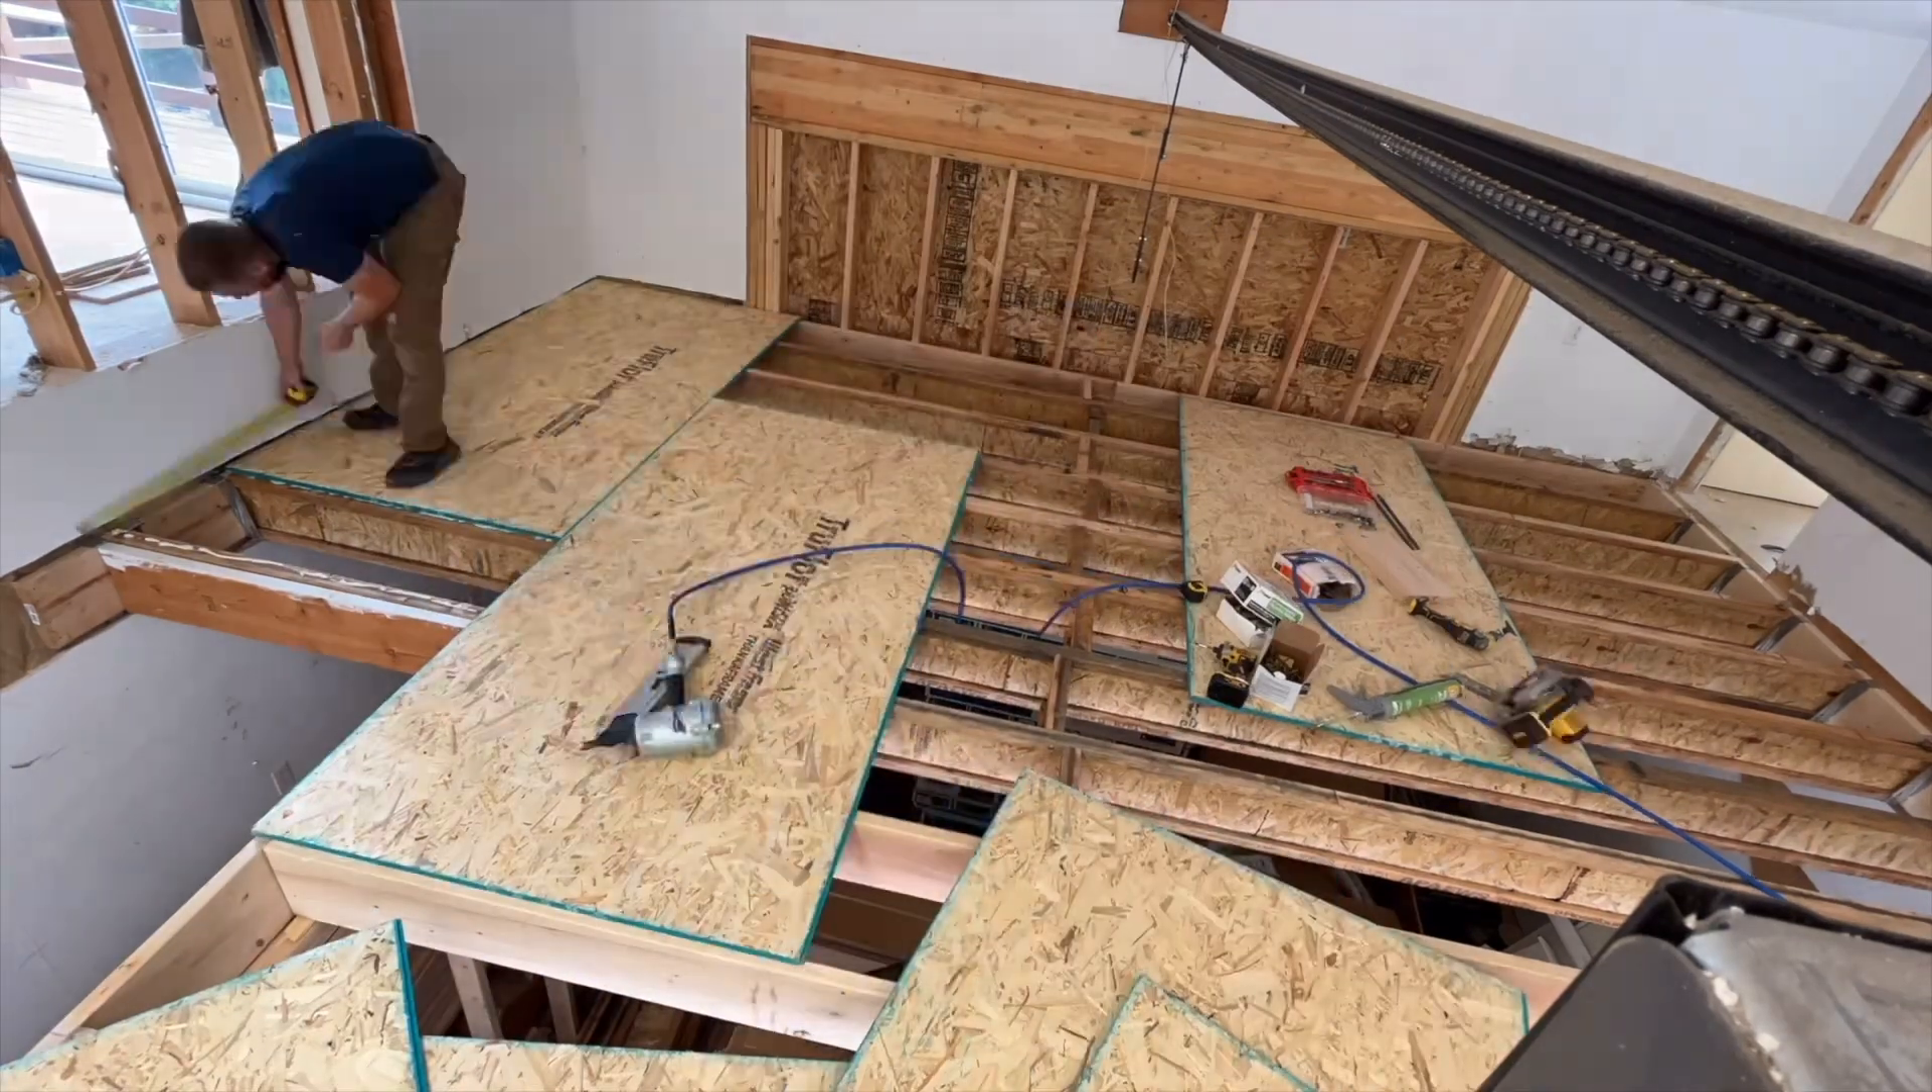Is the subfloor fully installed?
No.